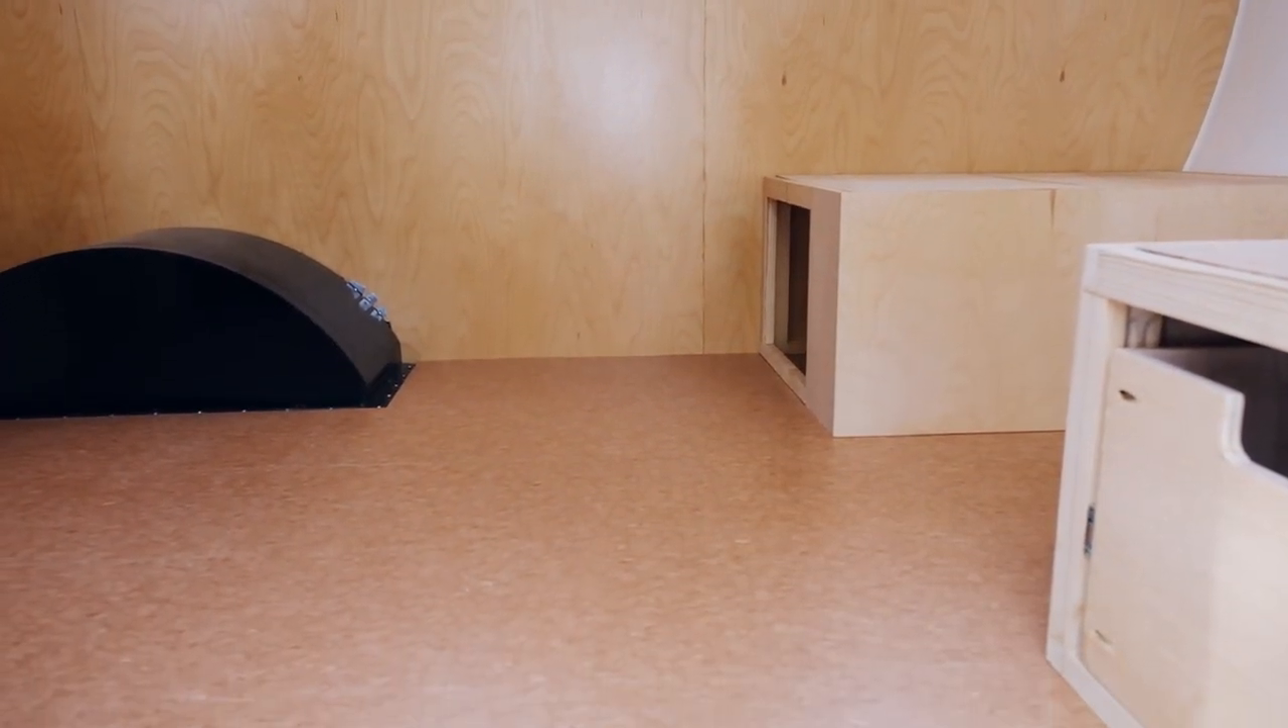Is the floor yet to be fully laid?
No.